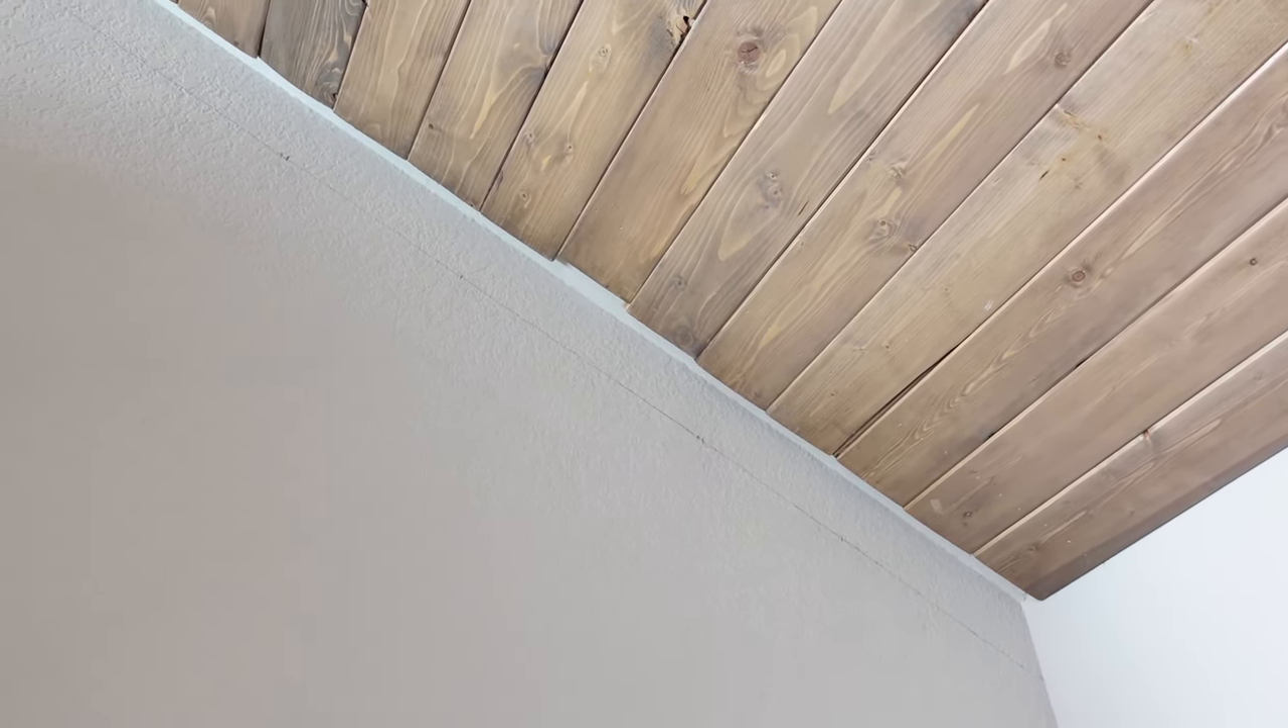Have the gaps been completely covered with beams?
No.